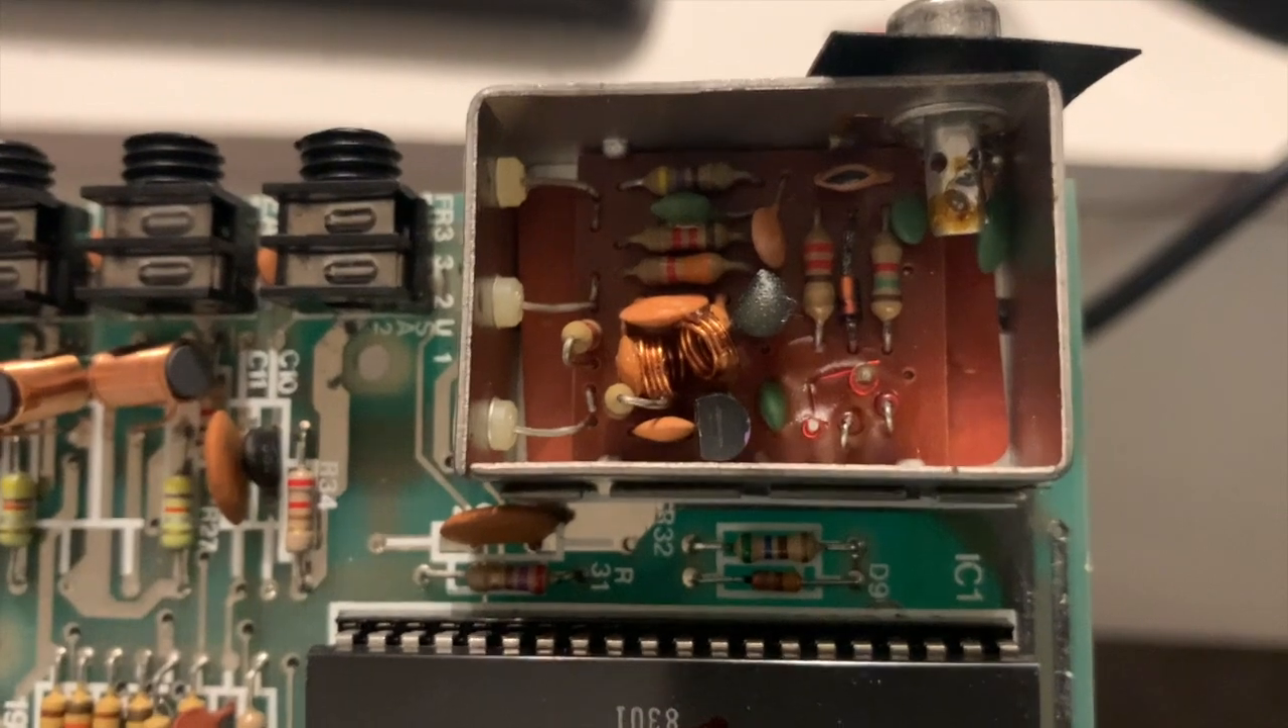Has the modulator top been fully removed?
Yes.